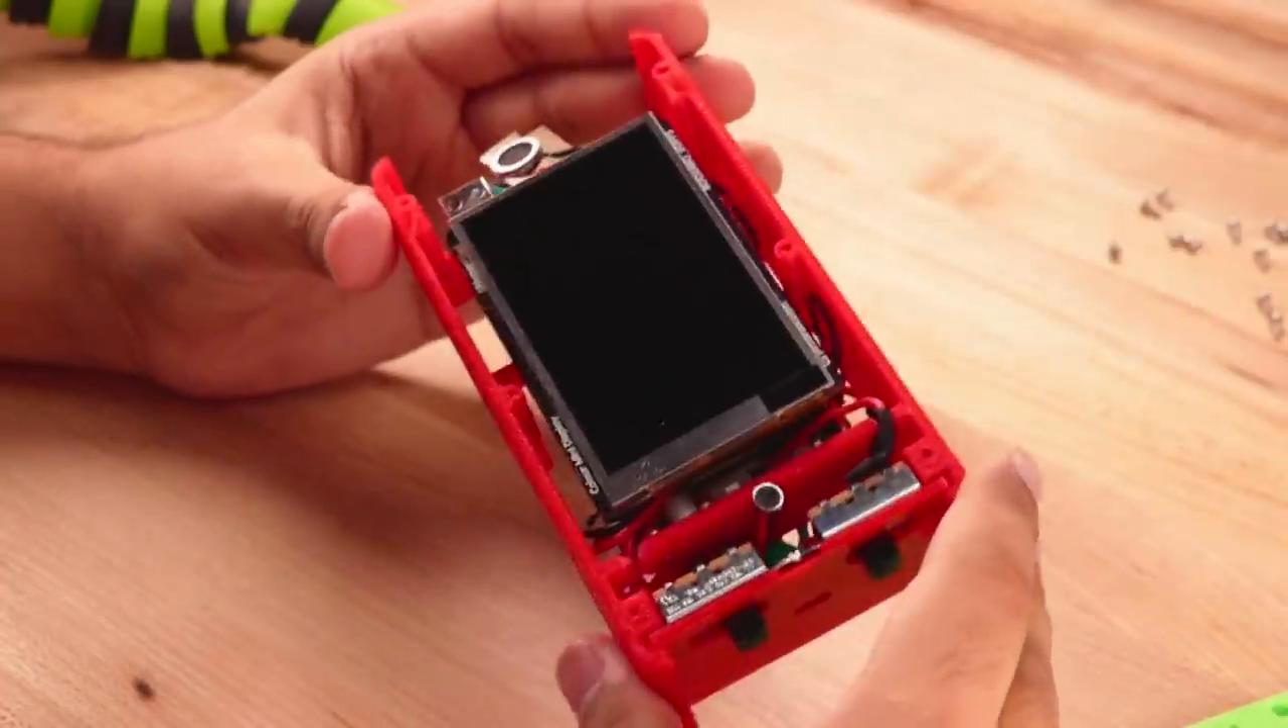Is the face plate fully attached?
No.